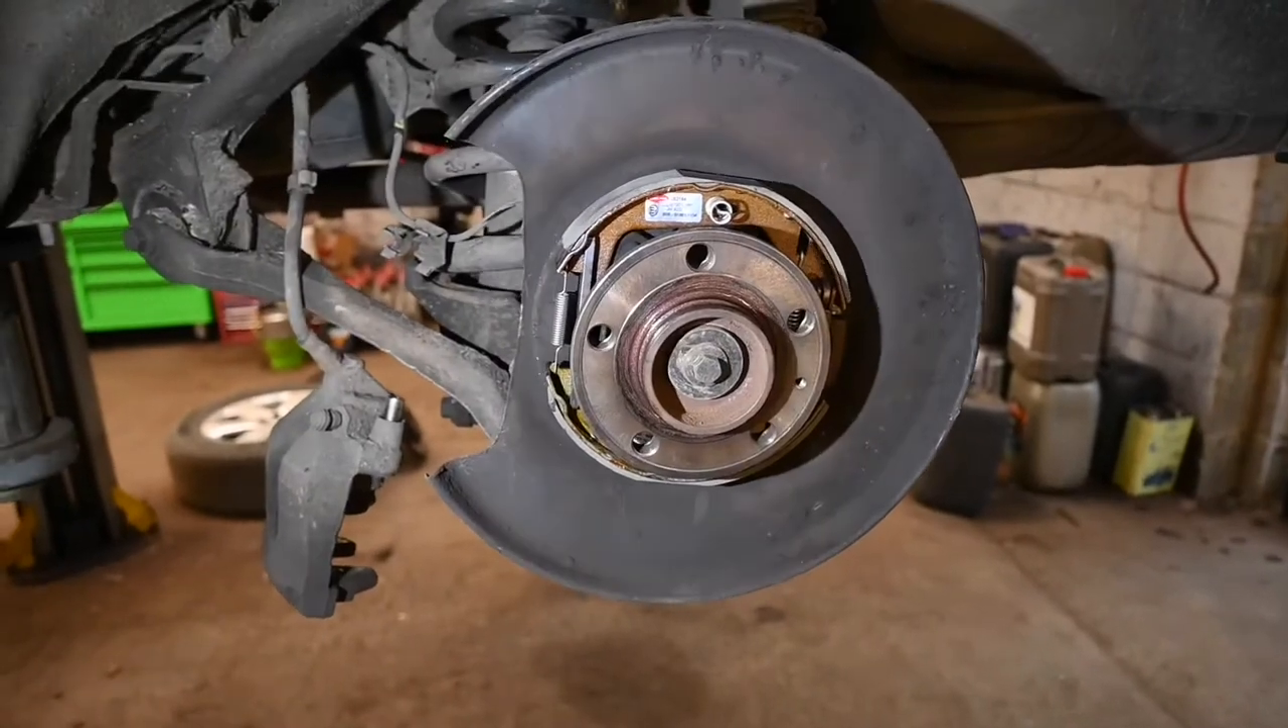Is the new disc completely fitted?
No.